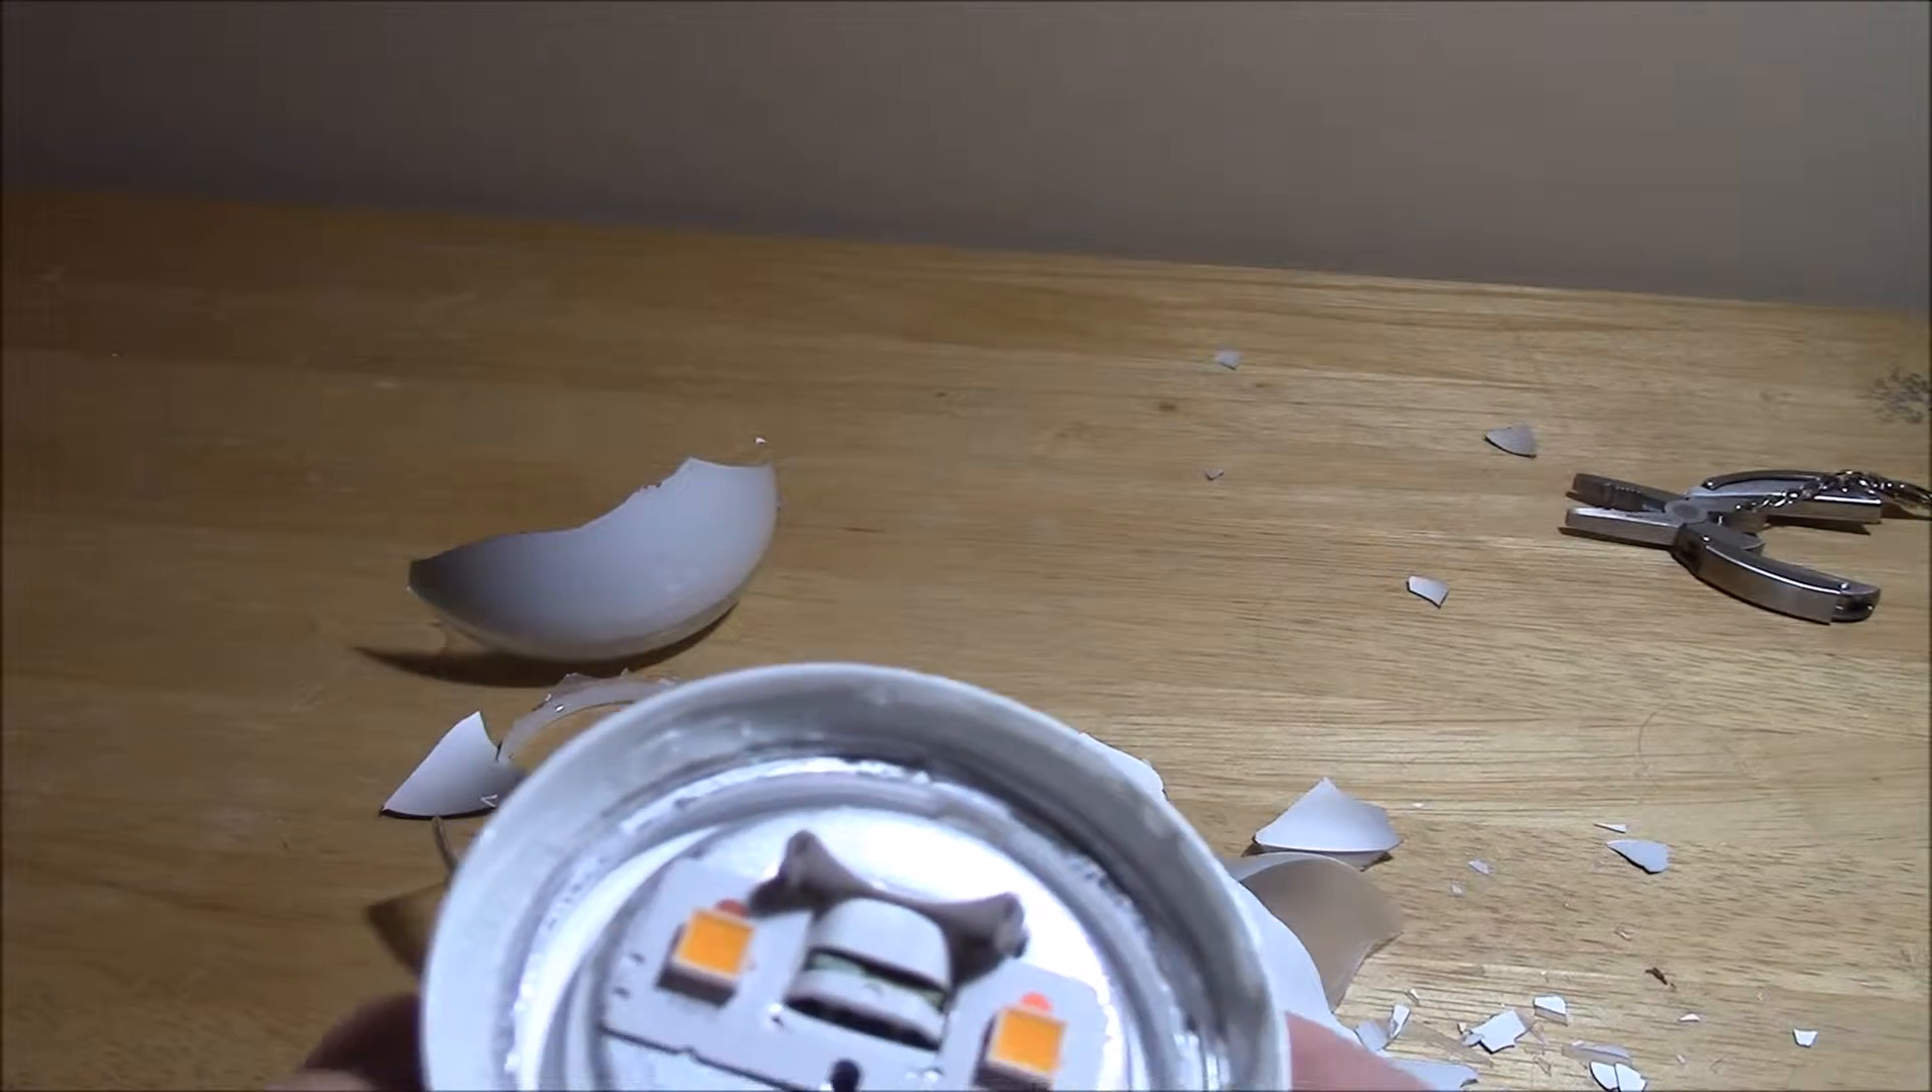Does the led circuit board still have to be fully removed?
Yes.